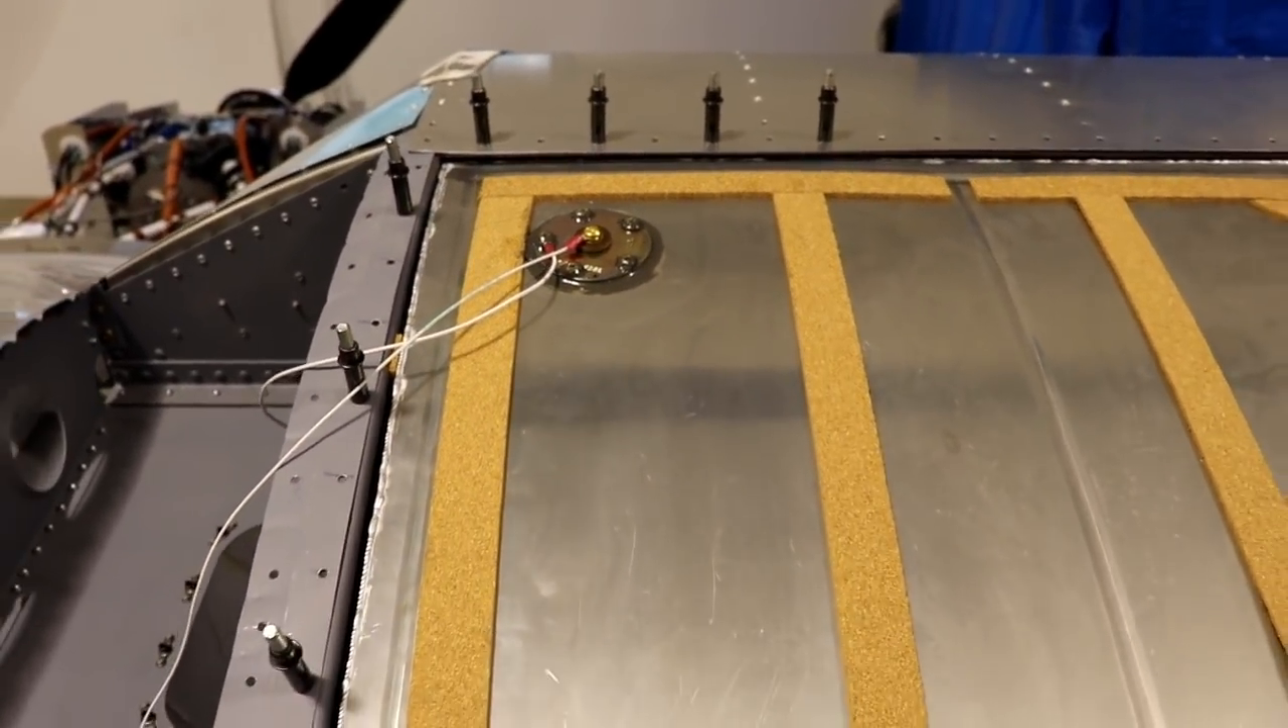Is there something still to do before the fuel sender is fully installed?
No.